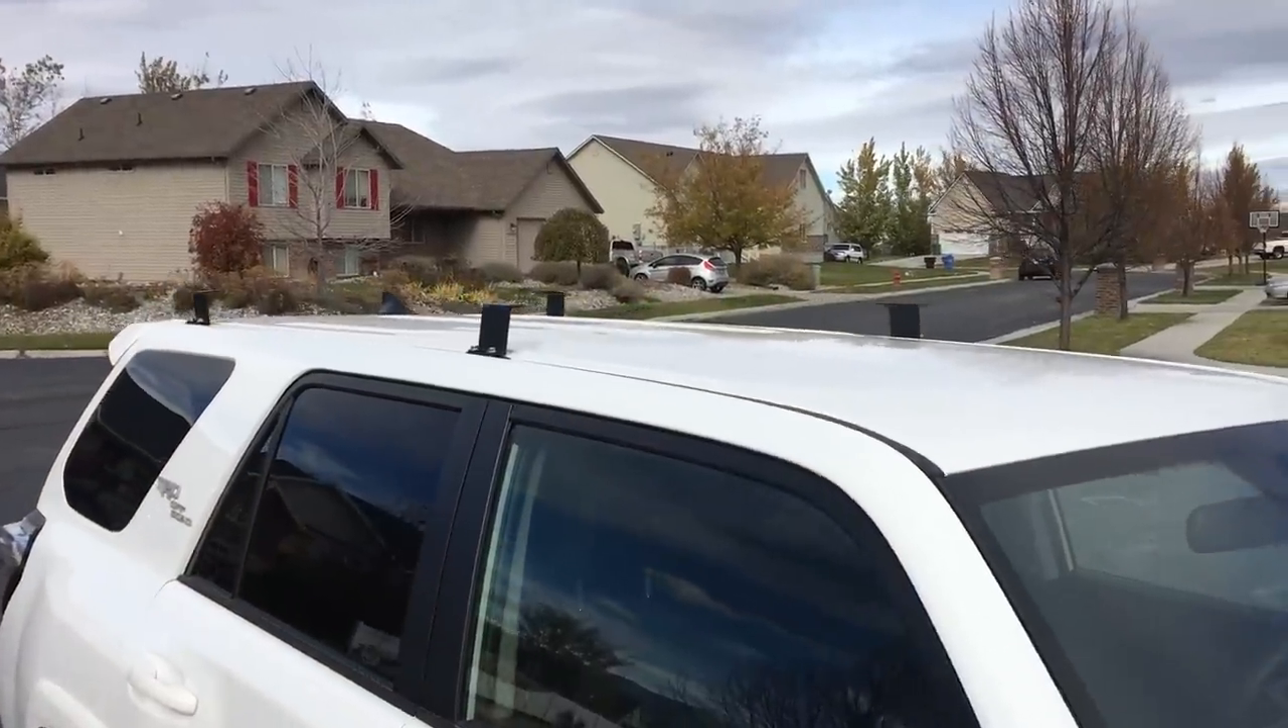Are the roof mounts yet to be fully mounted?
No.